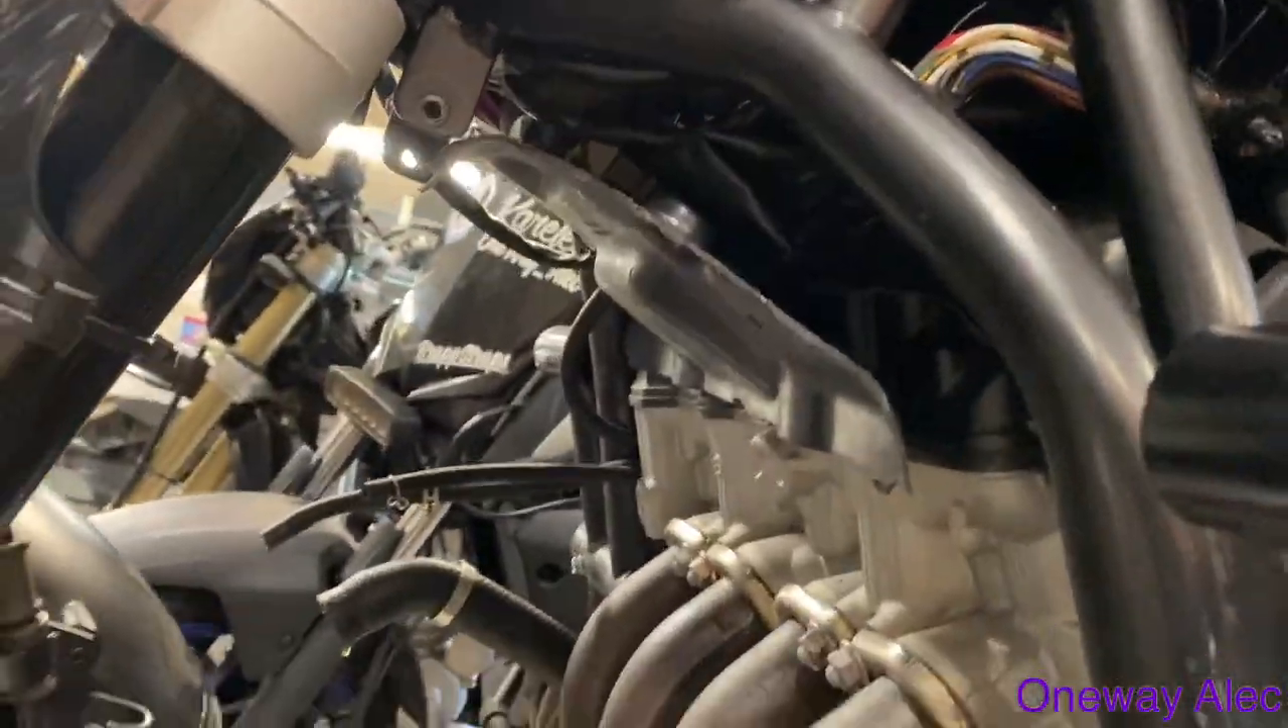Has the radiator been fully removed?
Yes.